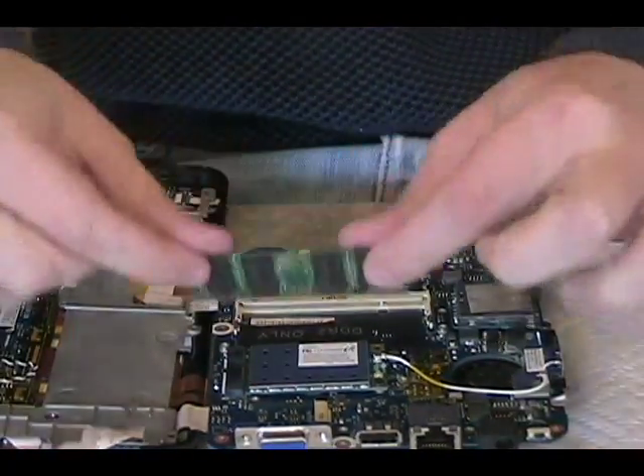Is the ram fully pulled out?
Yes.